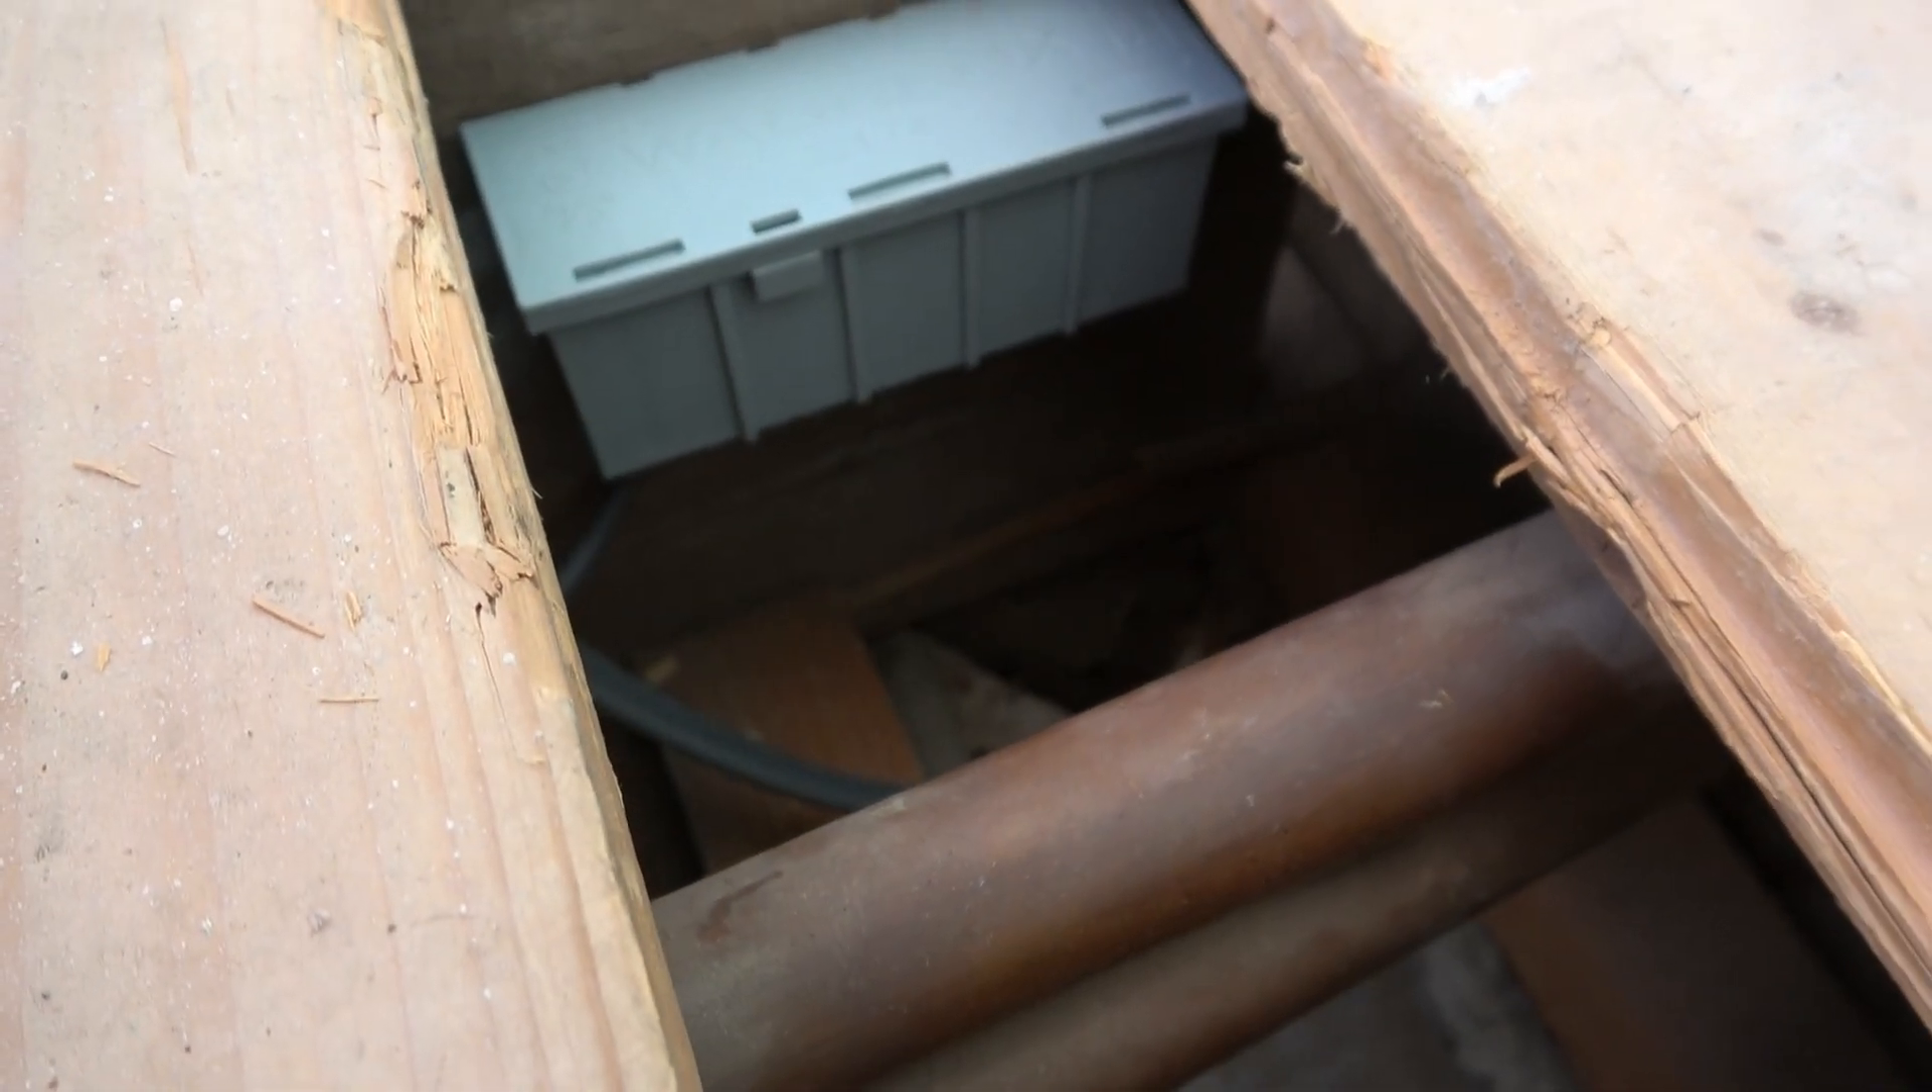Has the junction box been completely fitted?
Yes.